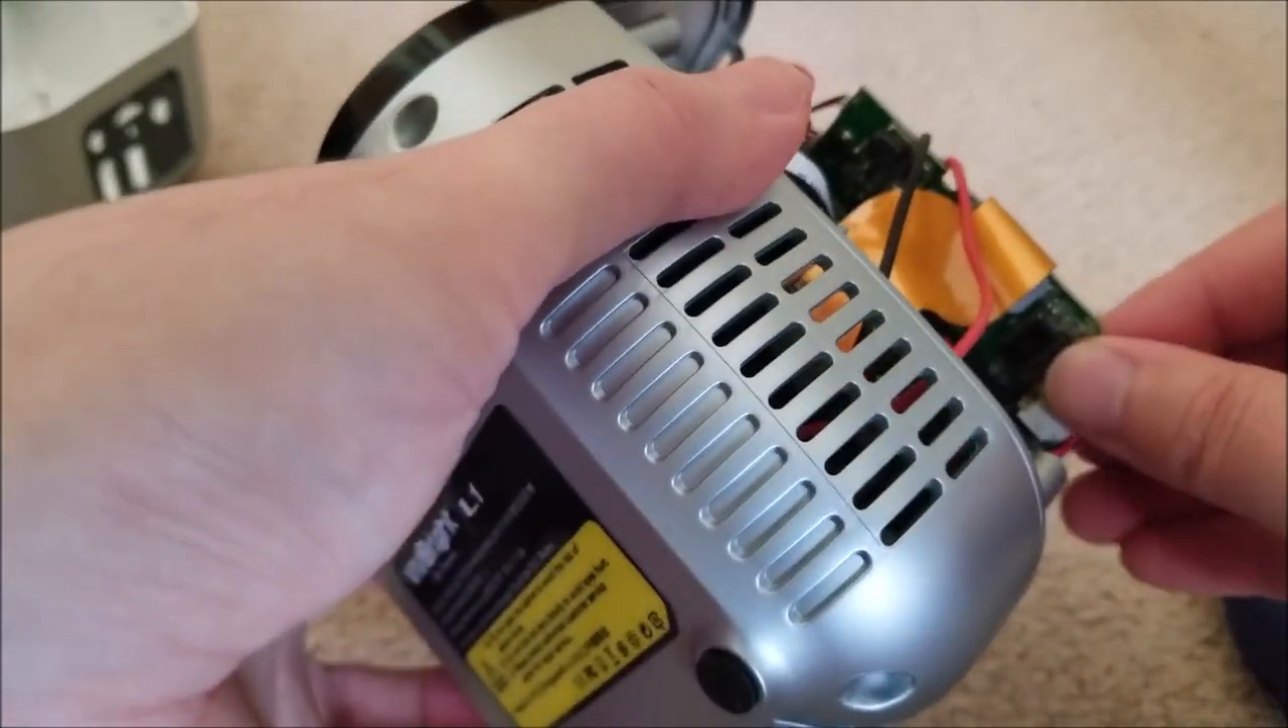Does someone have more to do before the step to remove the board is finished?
Yes.